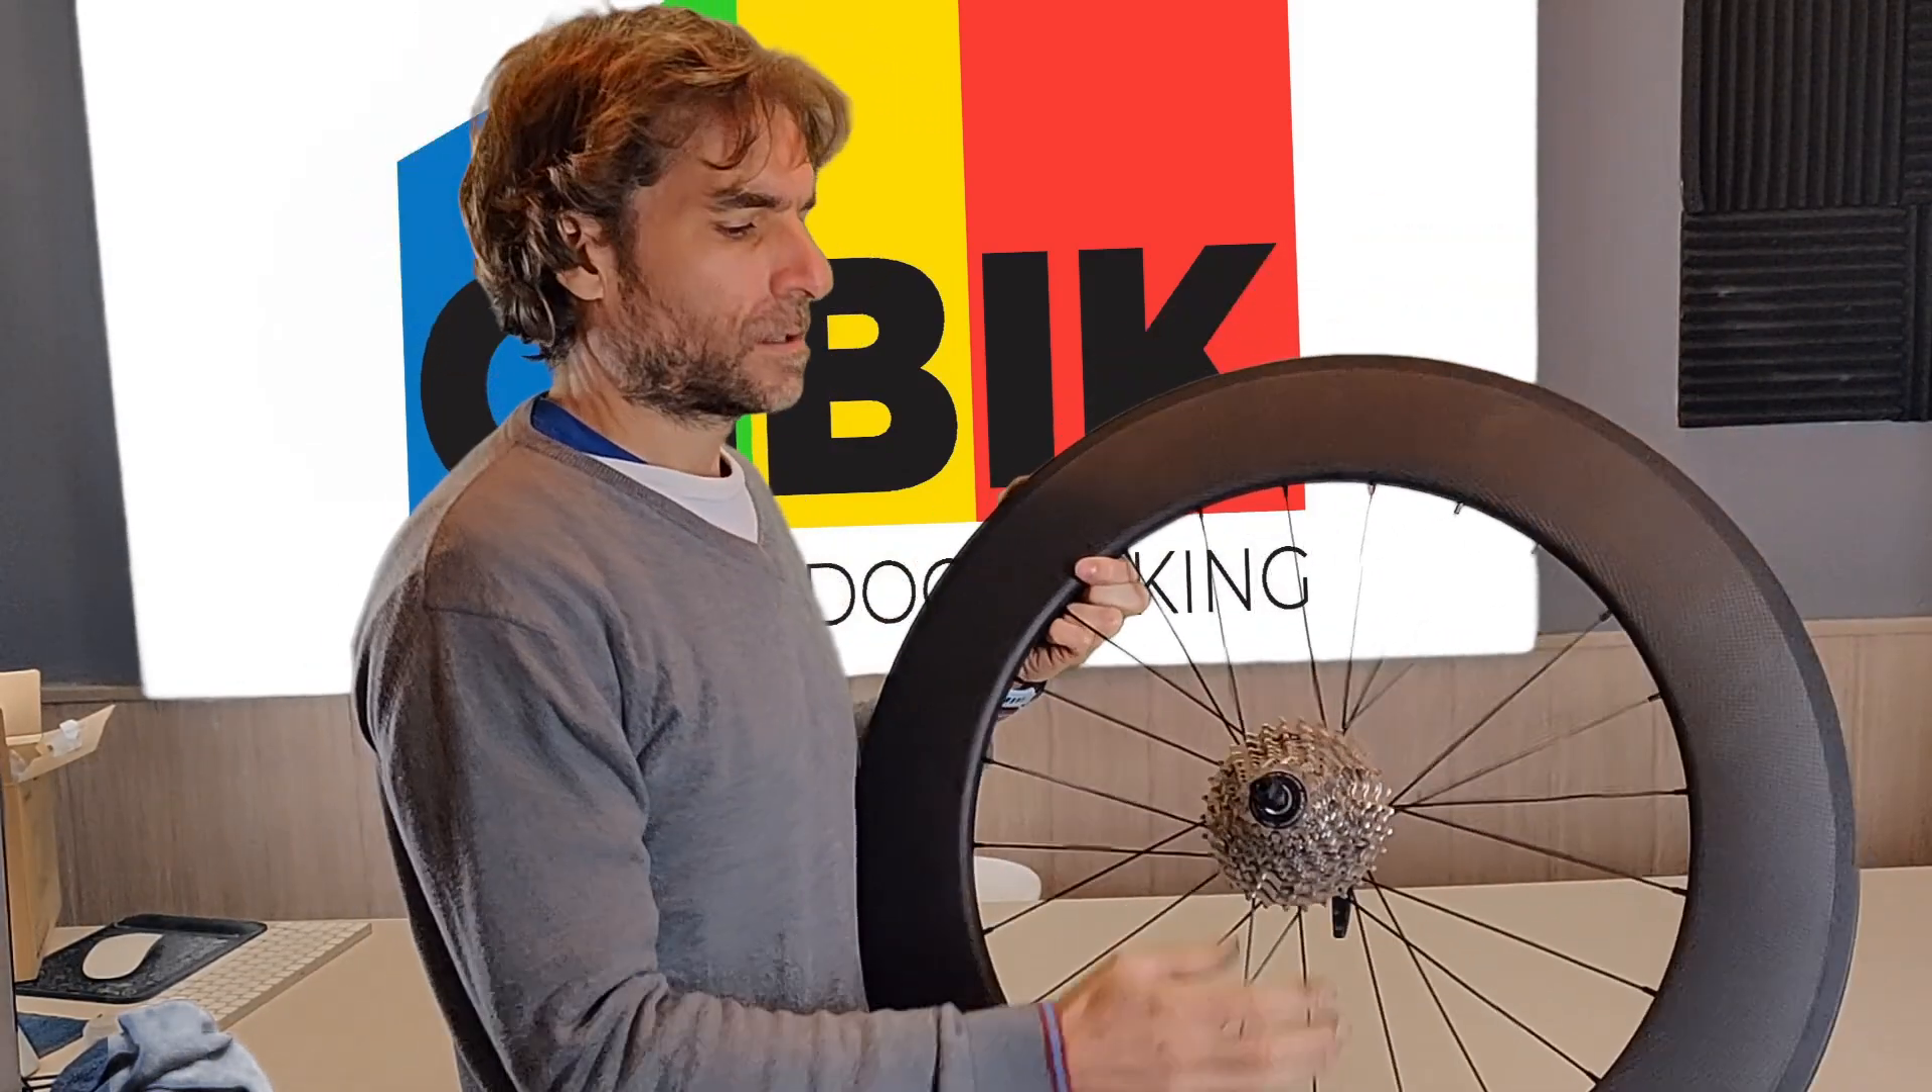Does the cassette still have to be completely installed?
No.